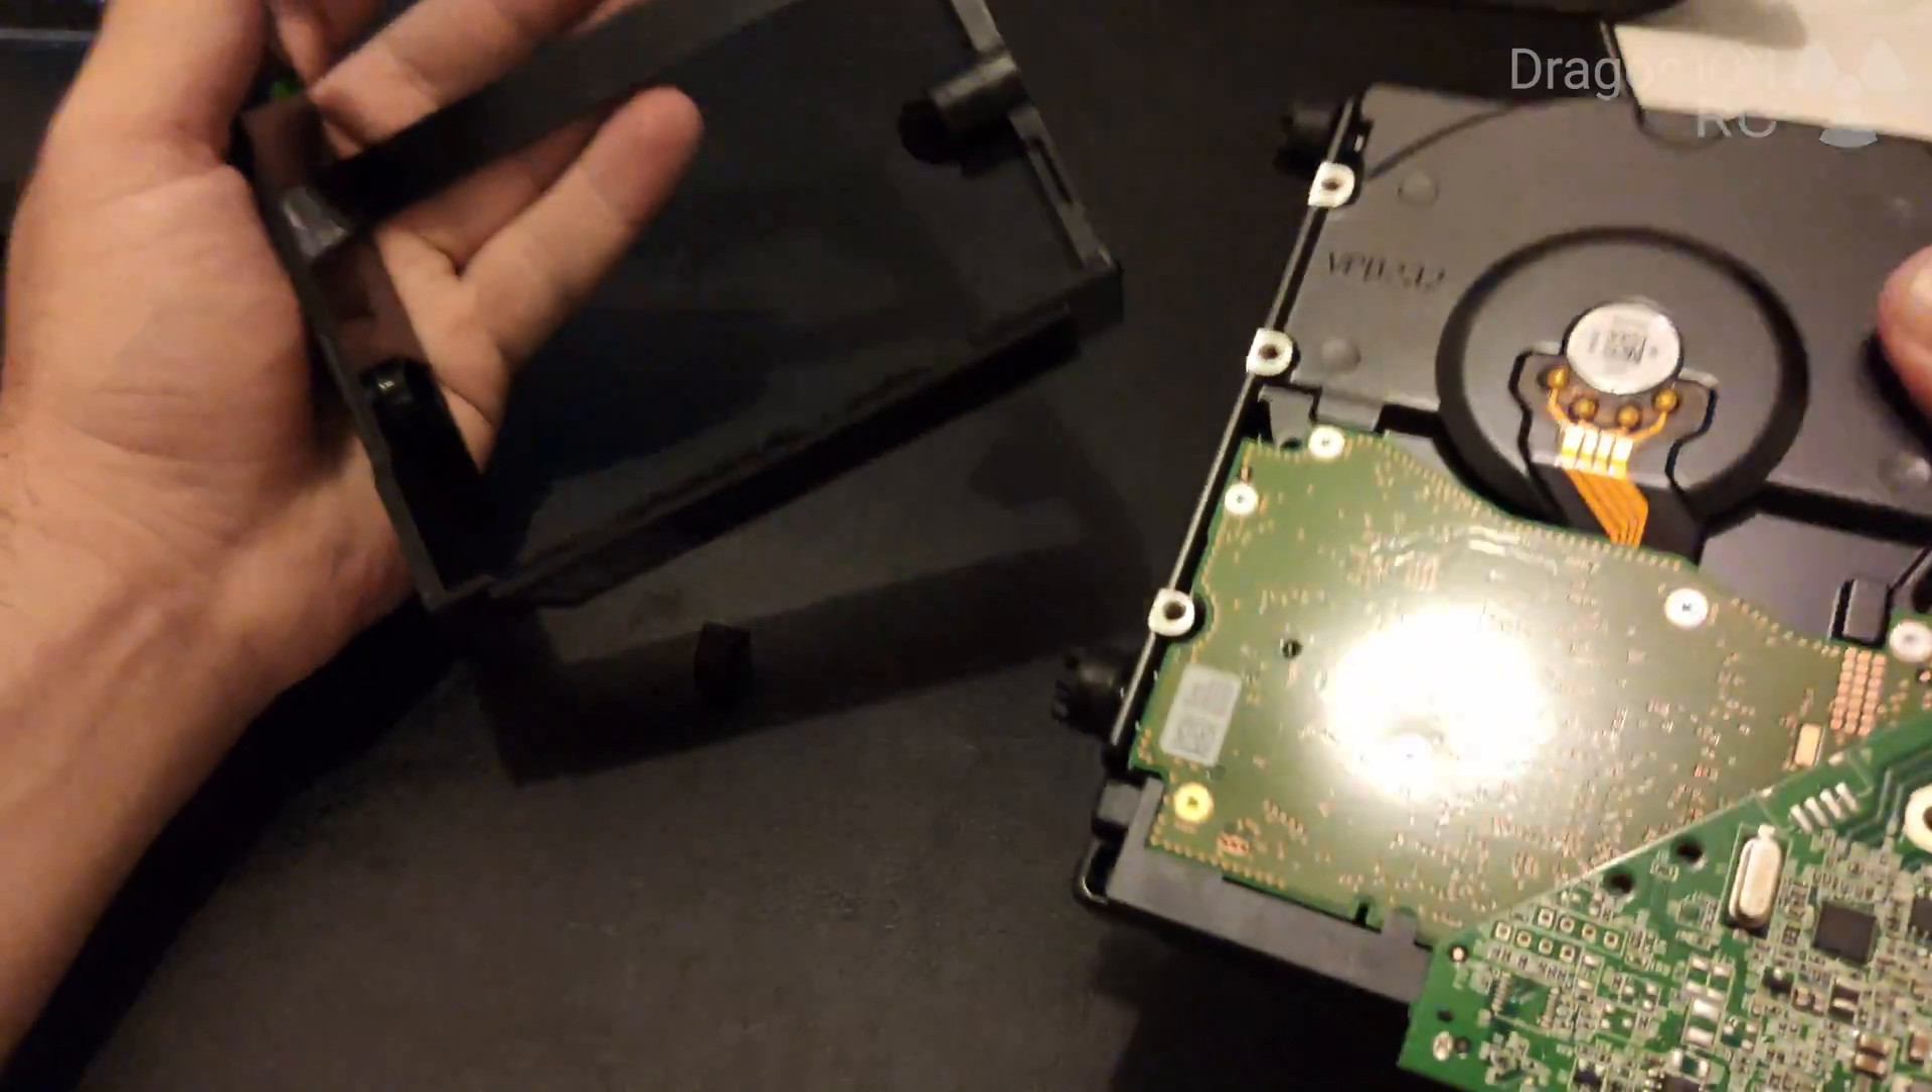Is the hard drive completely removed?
Yes.